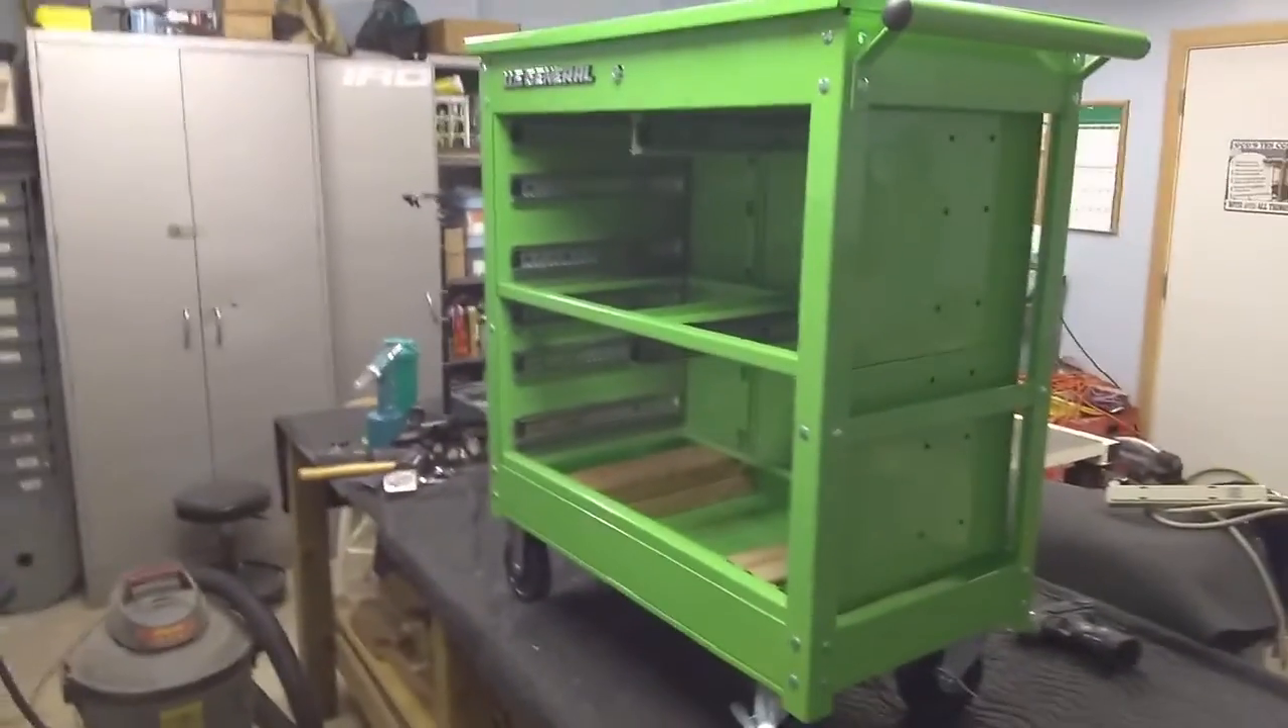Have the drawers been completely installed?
No.